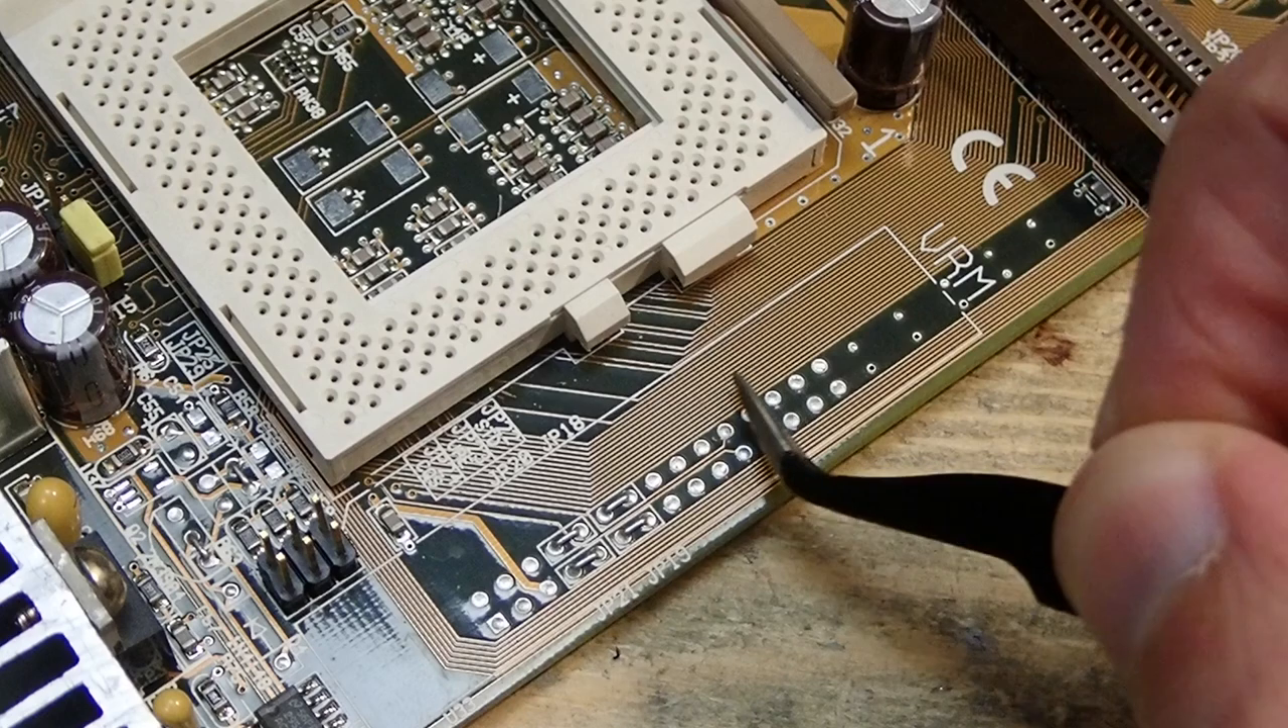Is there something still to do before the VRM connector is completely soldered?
Yes.